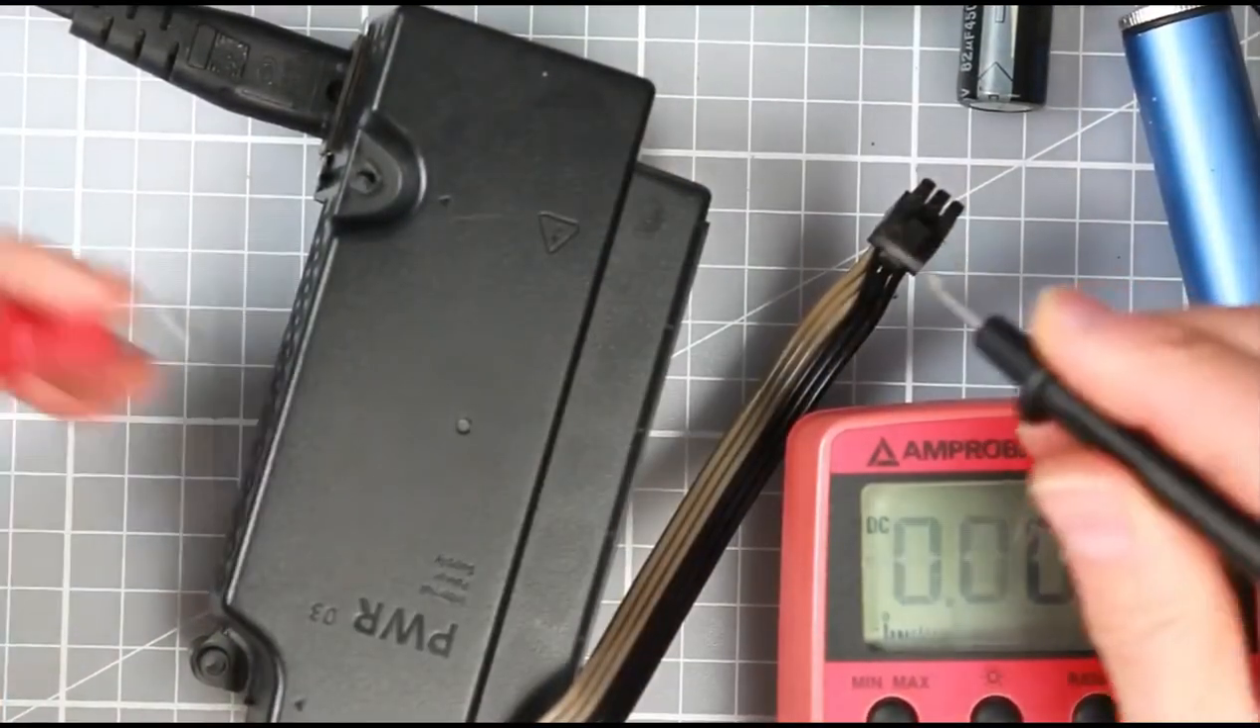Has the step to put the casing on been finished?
Yes.